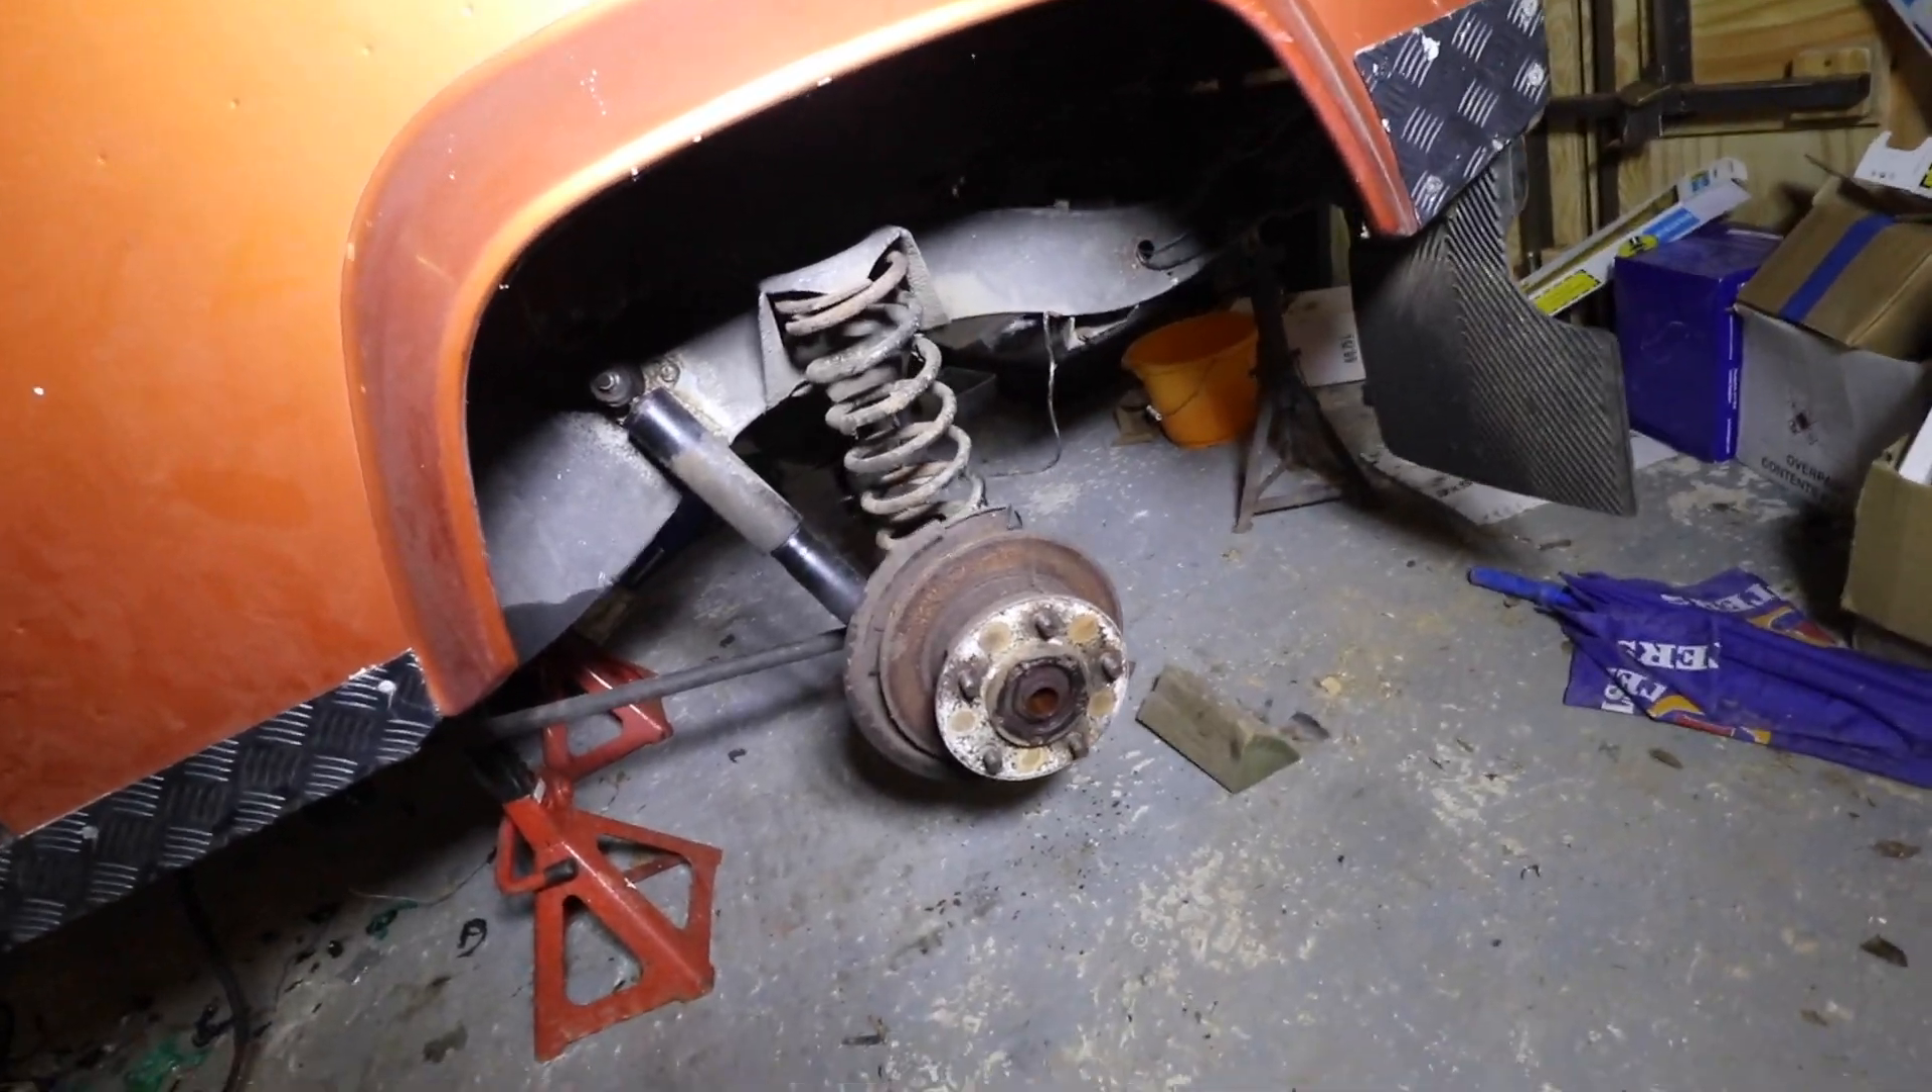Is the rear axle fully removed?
No.